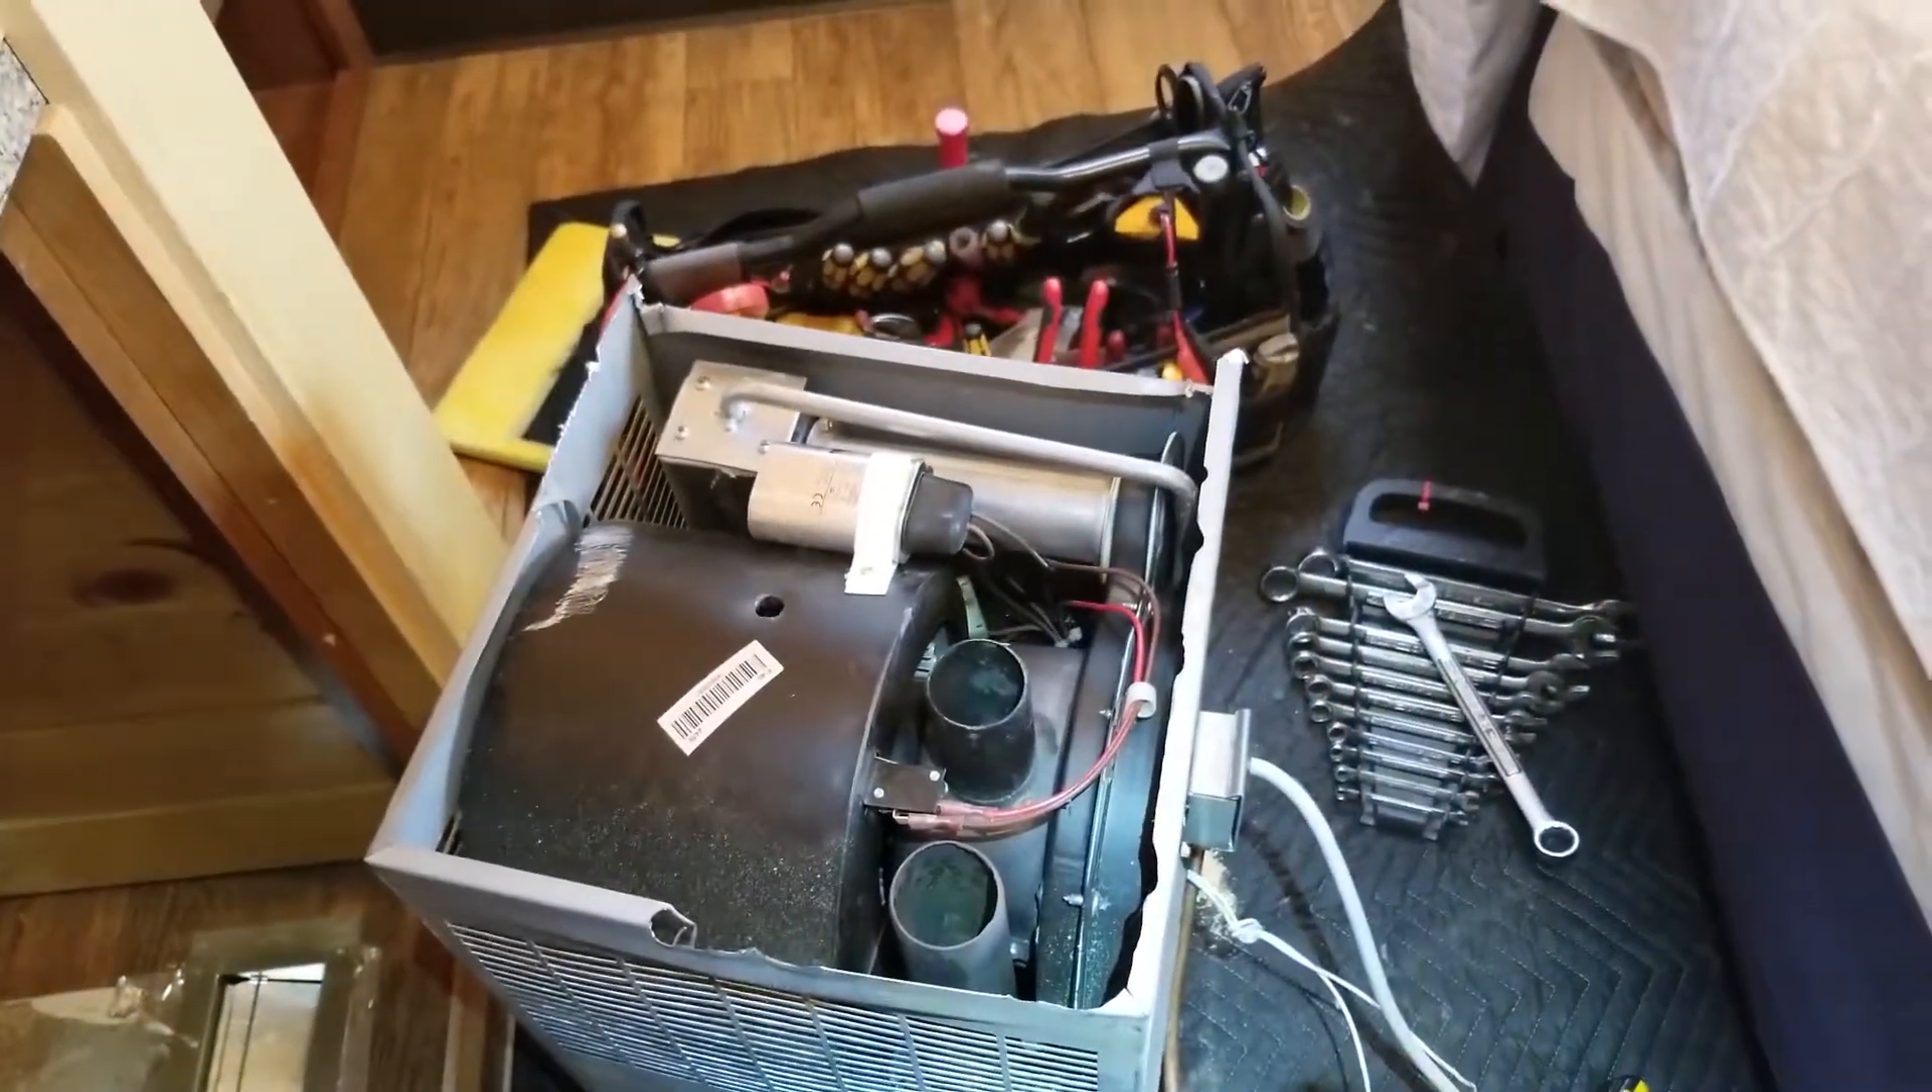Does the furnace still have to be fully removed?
No.